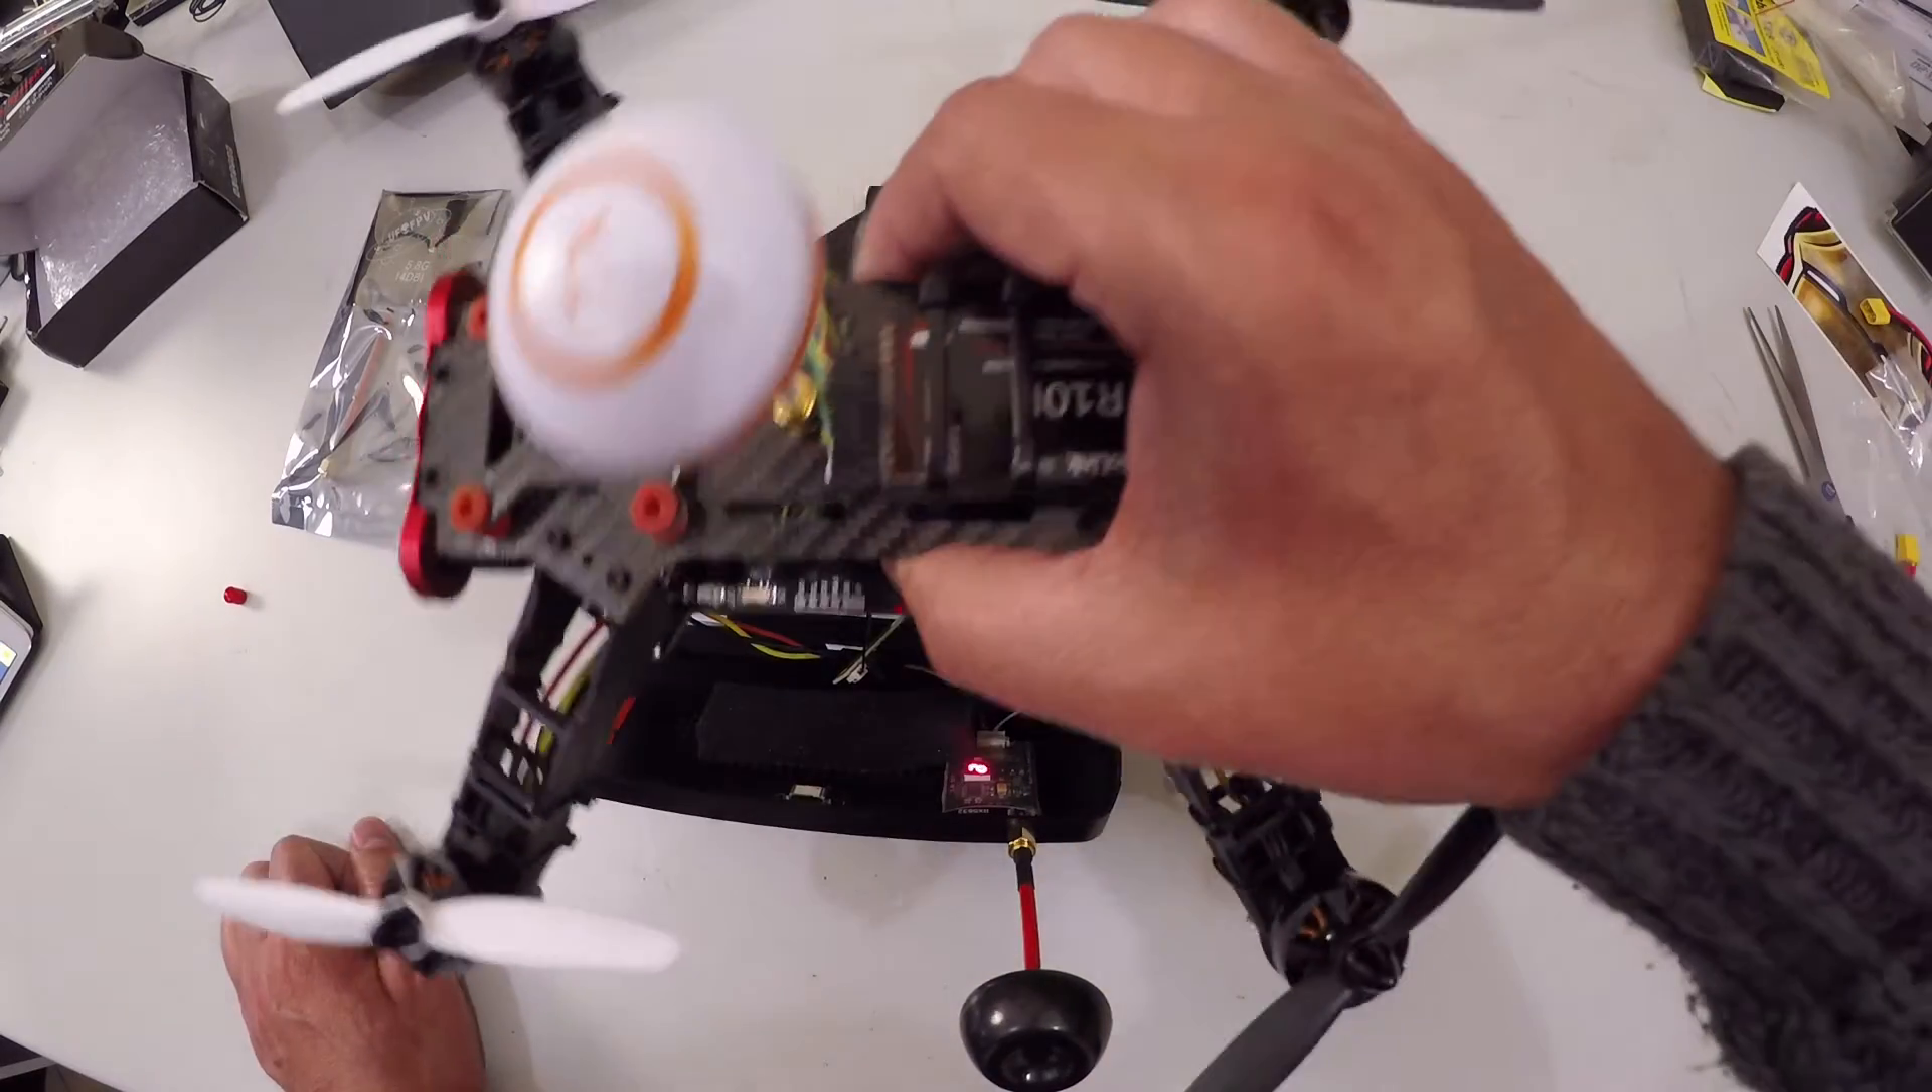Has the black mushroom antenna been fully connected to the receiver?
Yes.